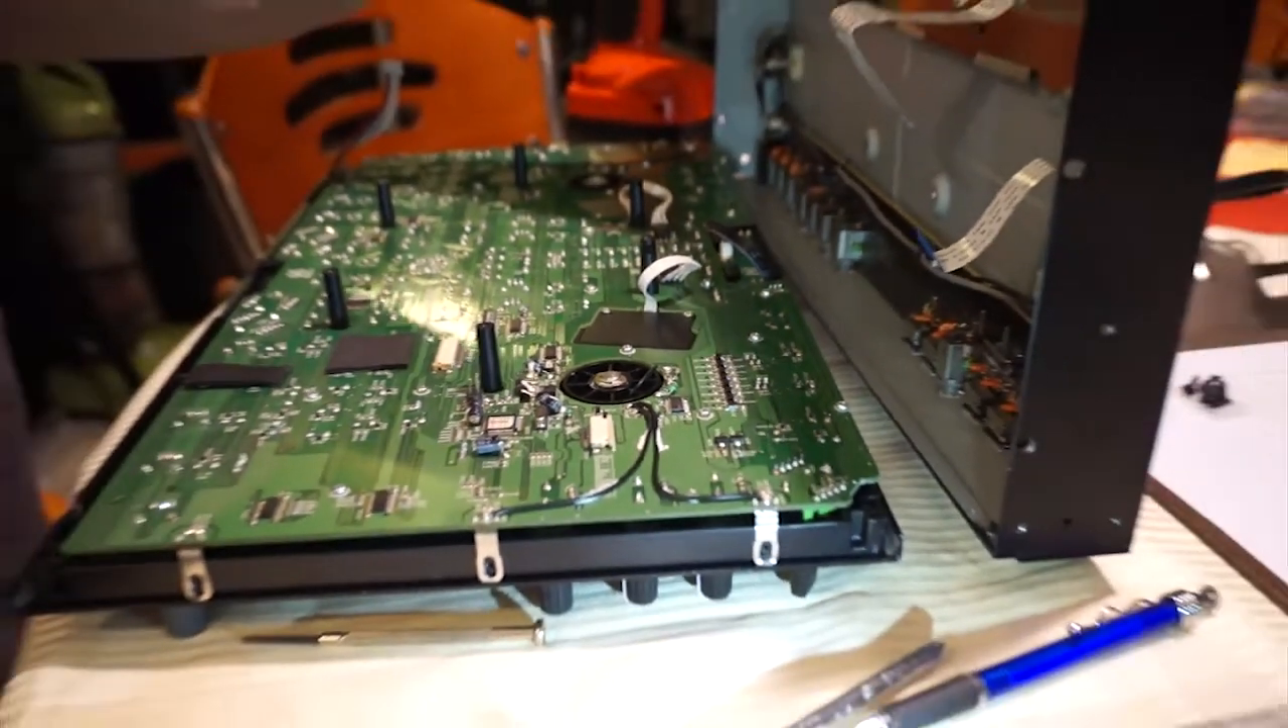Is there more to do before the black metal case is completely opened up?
No.